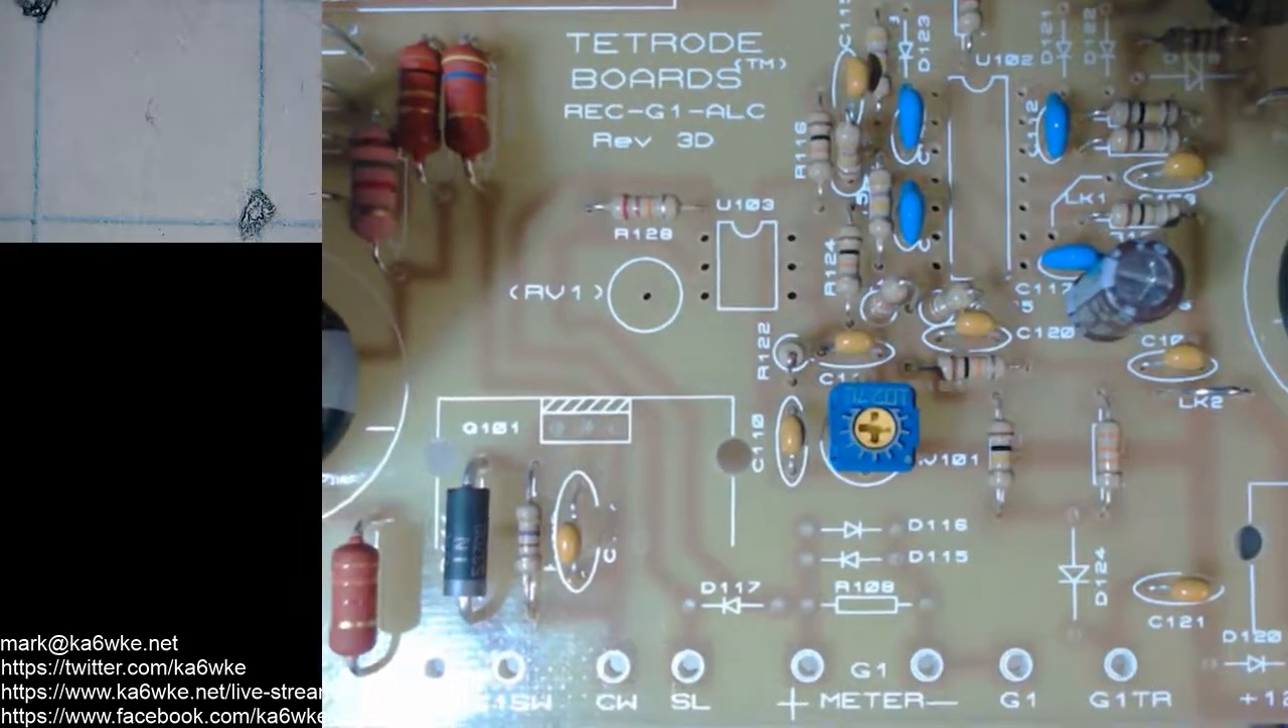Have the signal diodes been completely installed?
No.